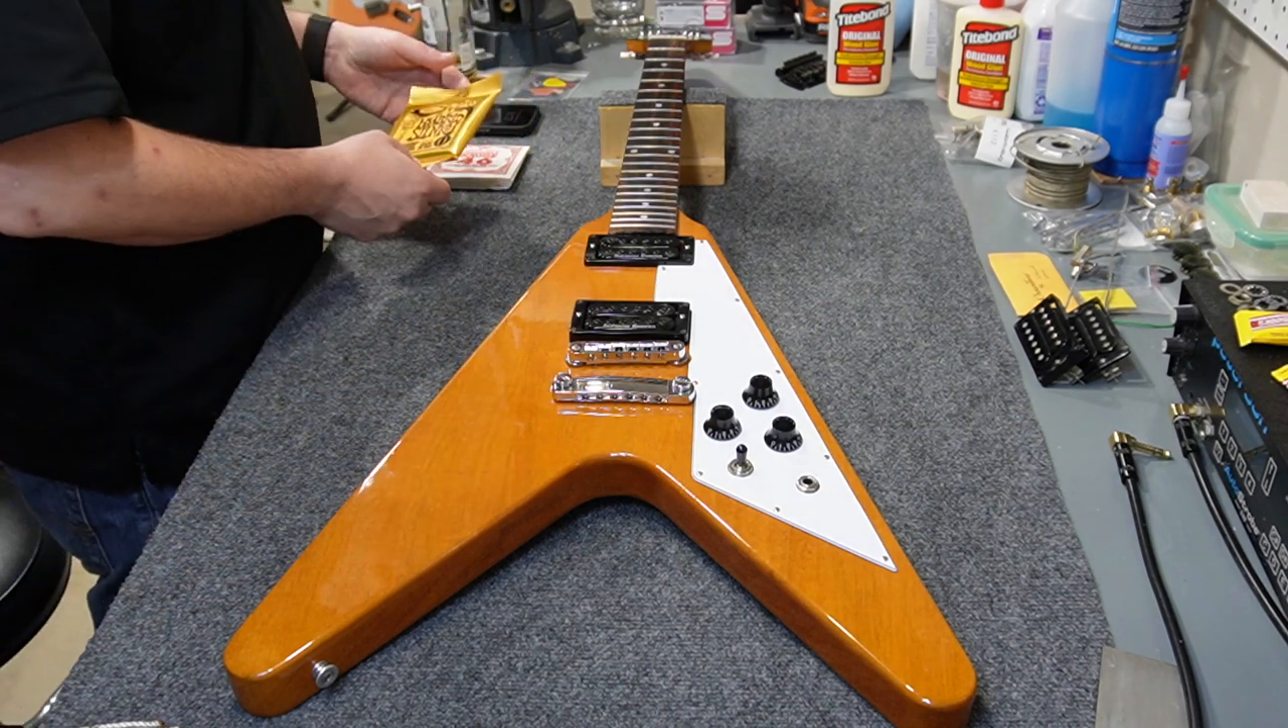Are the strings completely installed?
No.